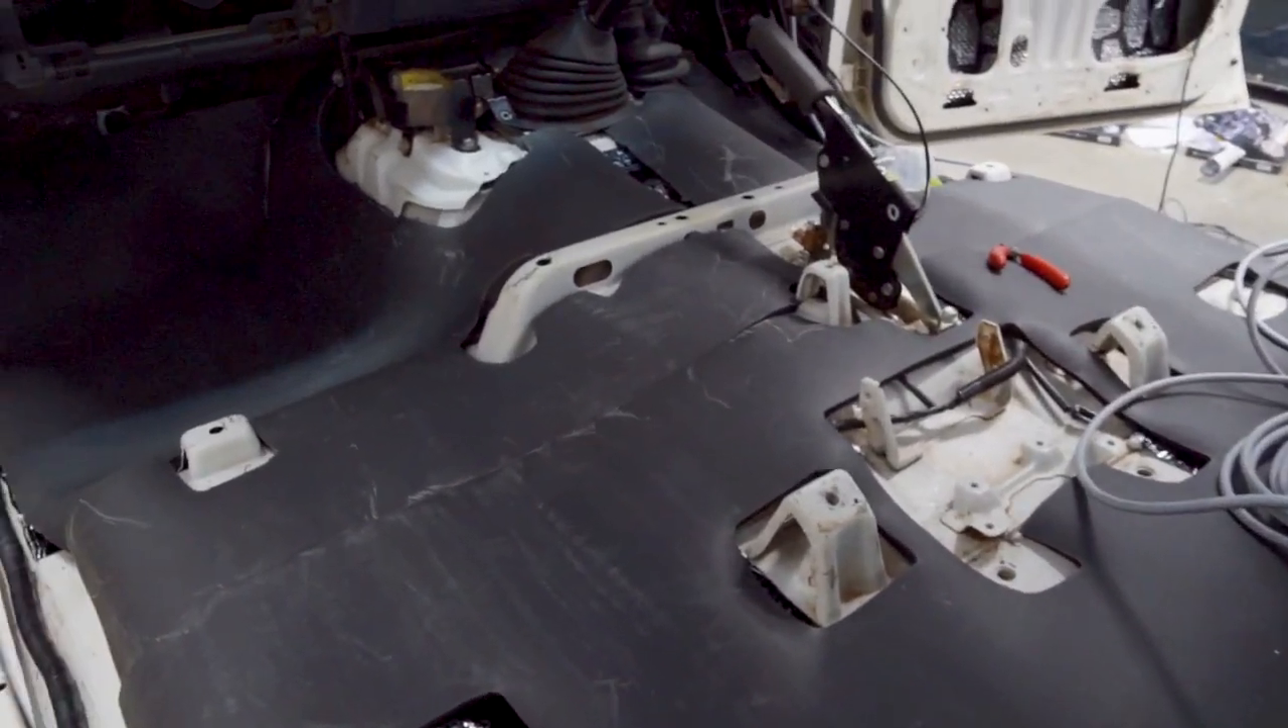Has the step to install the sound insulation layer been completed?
Yes.